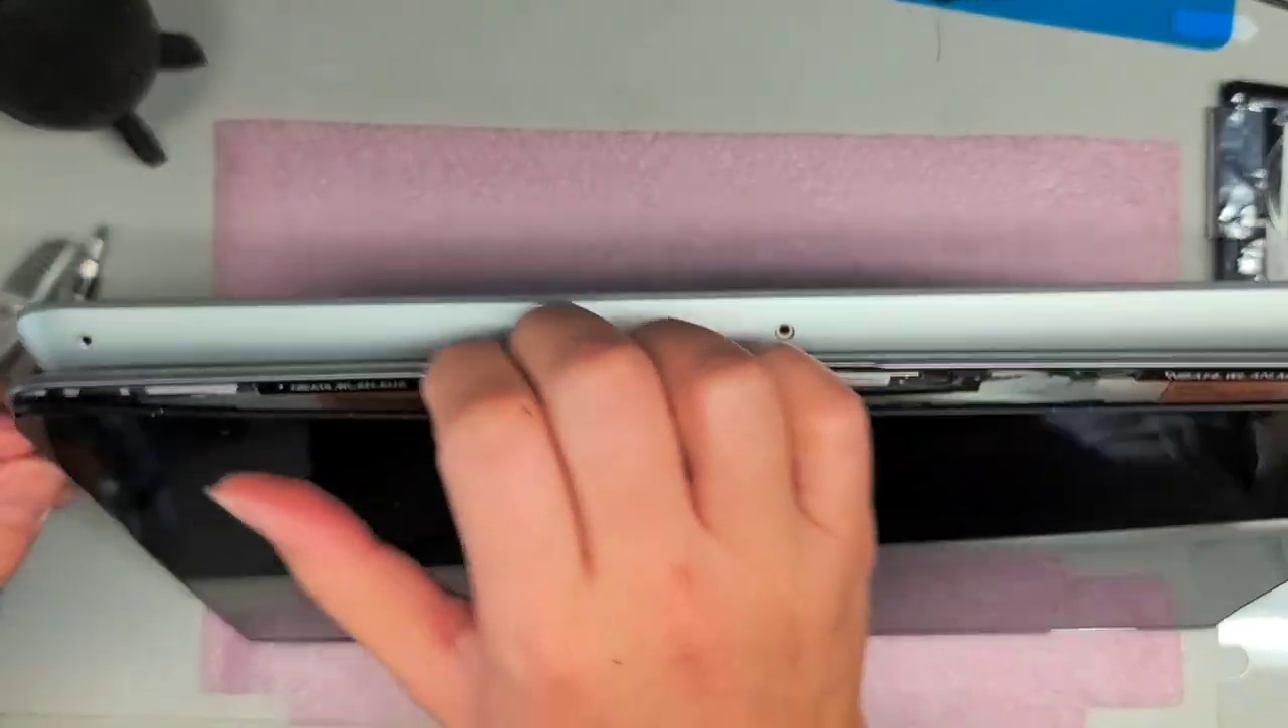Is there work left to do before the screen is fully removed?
Yes.